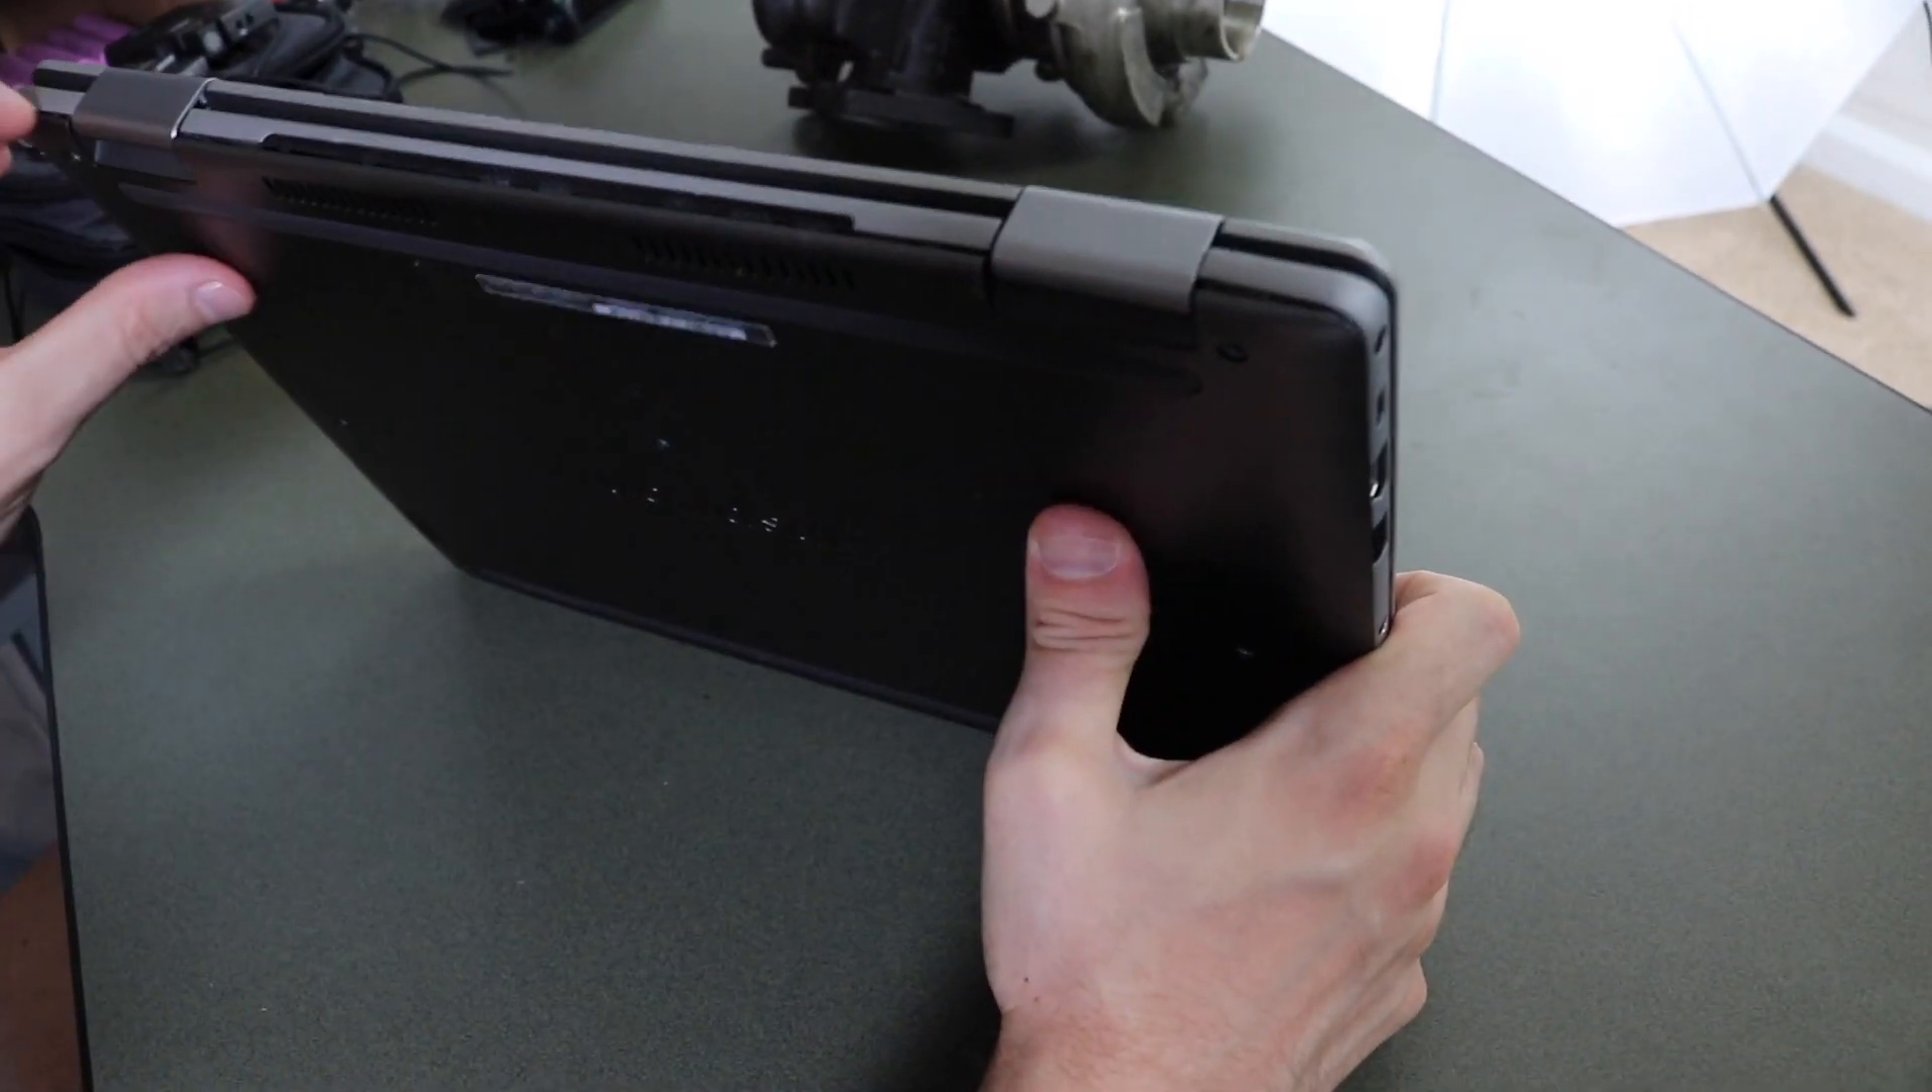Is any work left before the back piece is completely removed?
Yes.